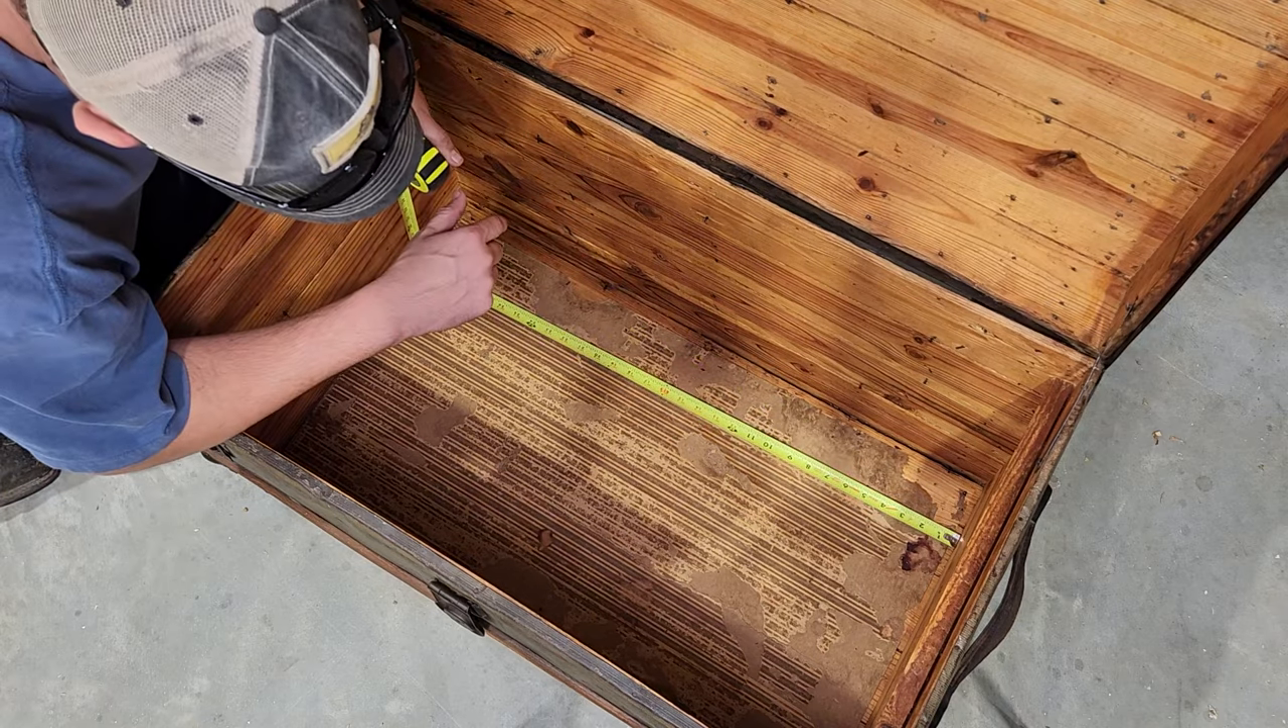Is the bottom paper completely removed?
No.